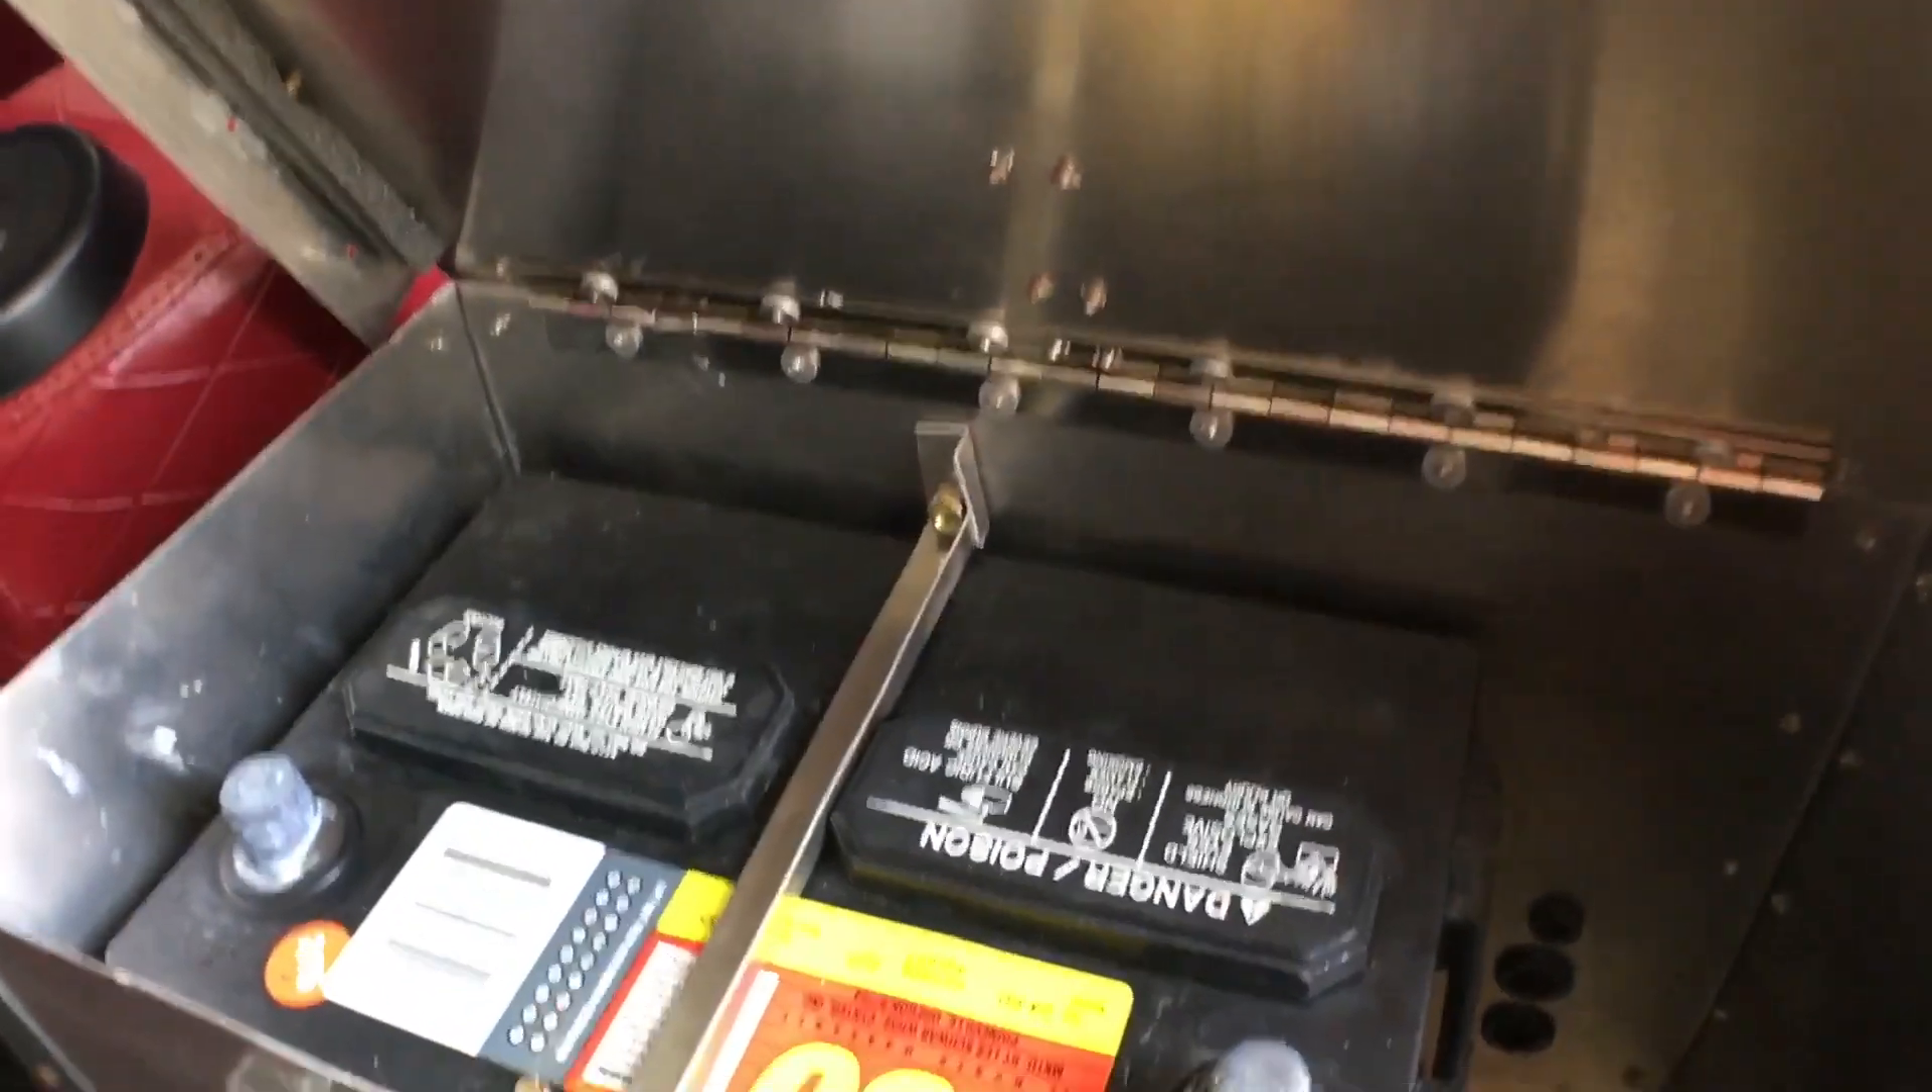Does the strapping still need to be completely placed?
No.